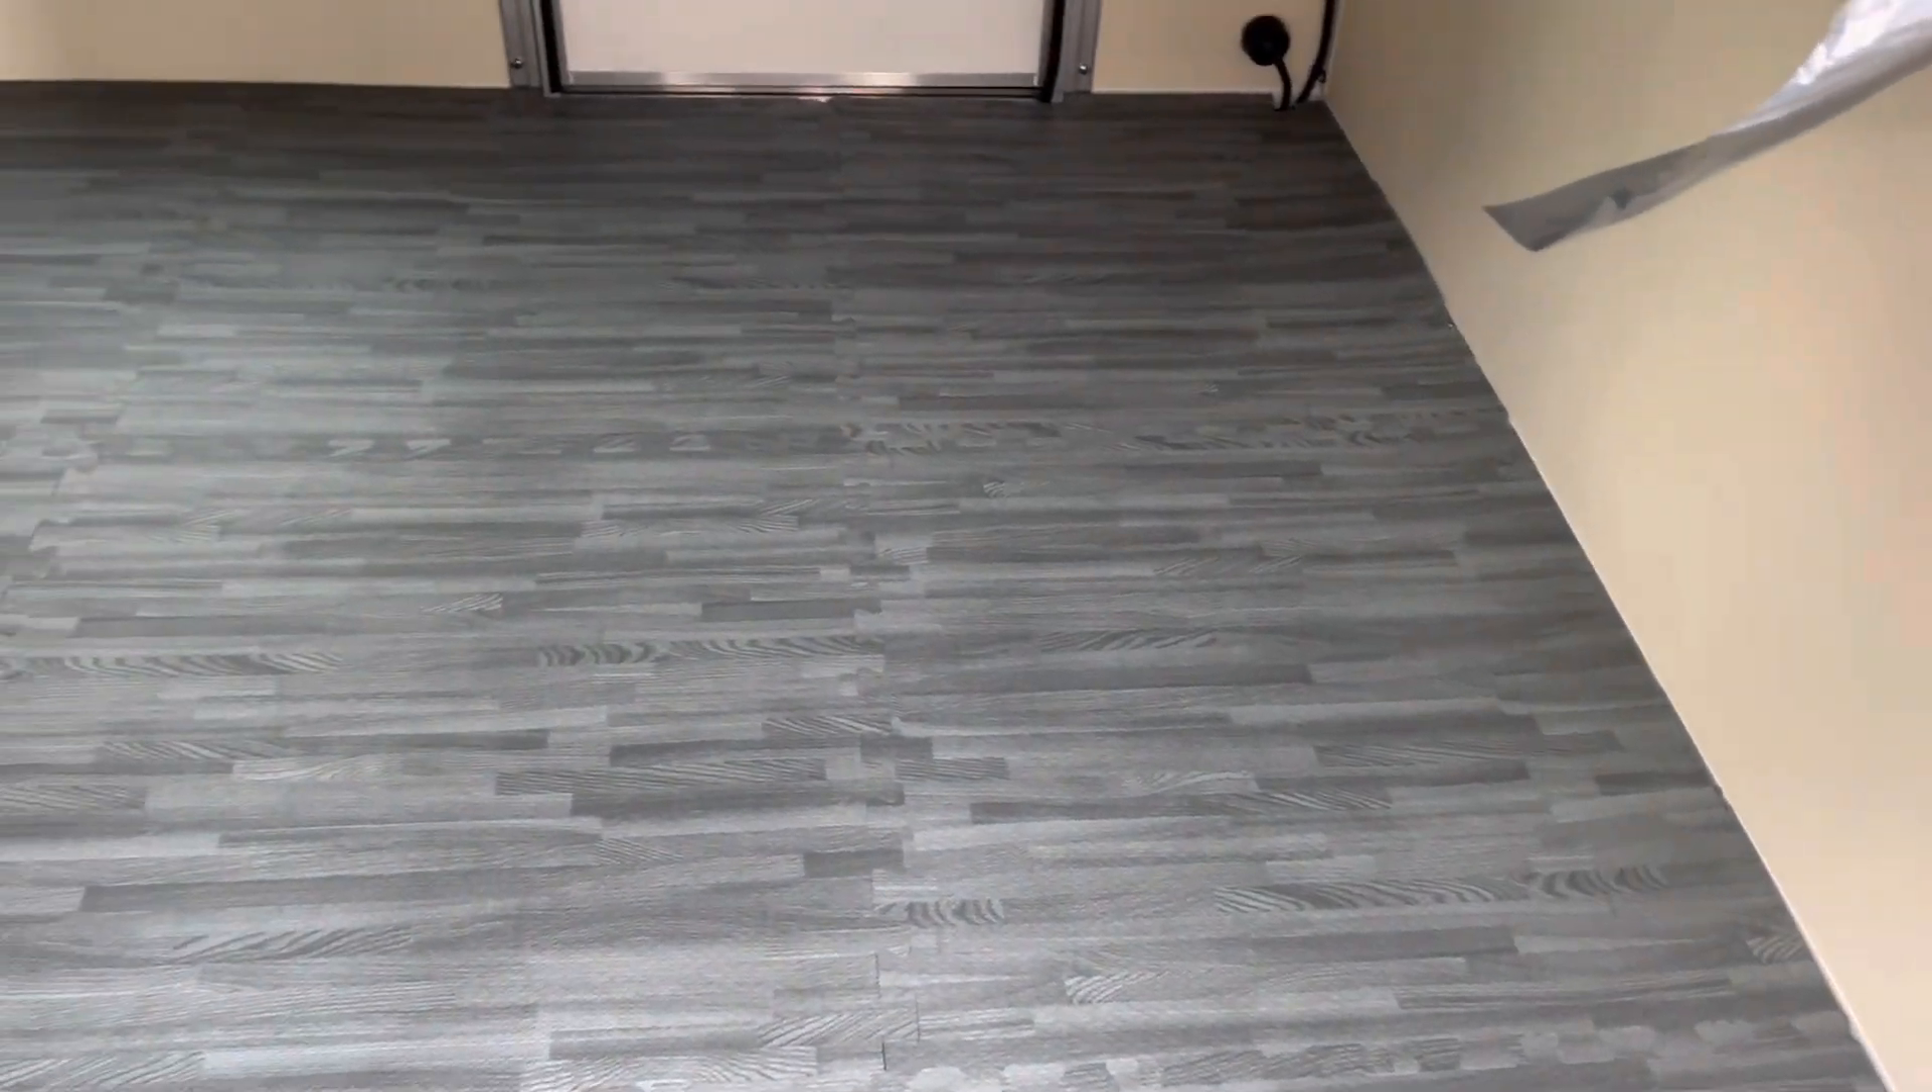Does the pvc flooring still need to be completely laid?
No.